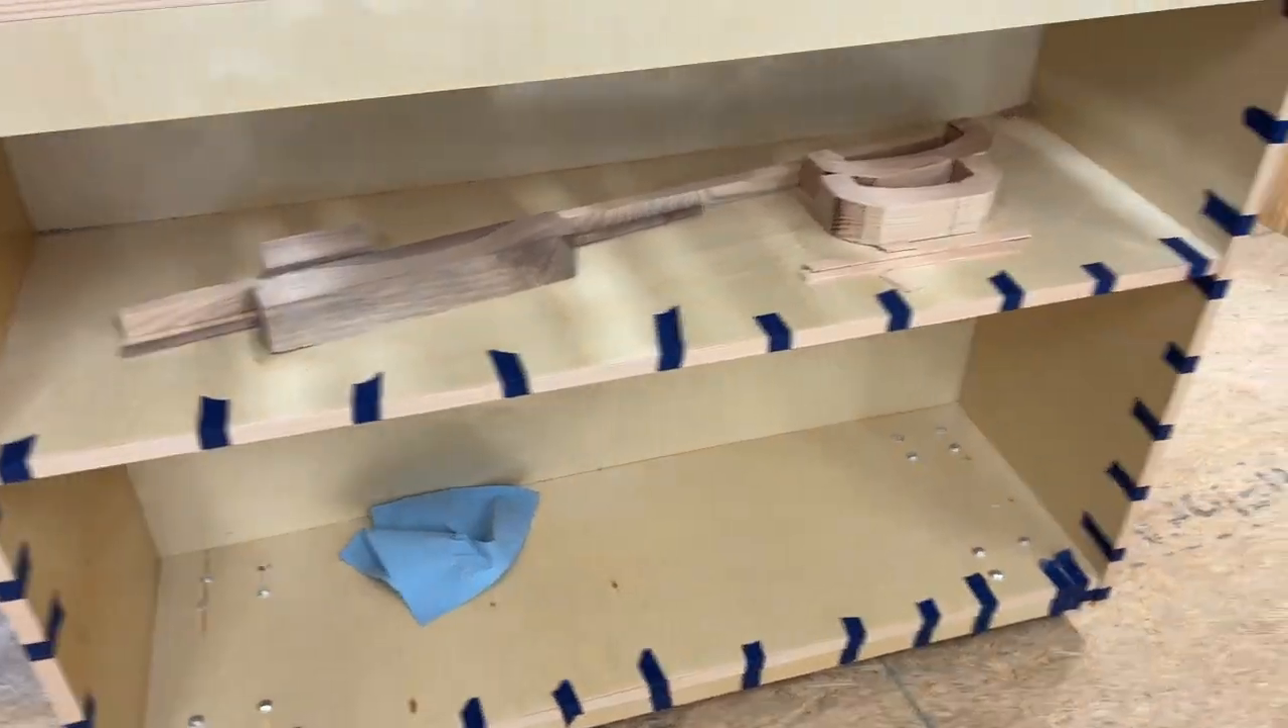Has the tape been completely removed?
No.